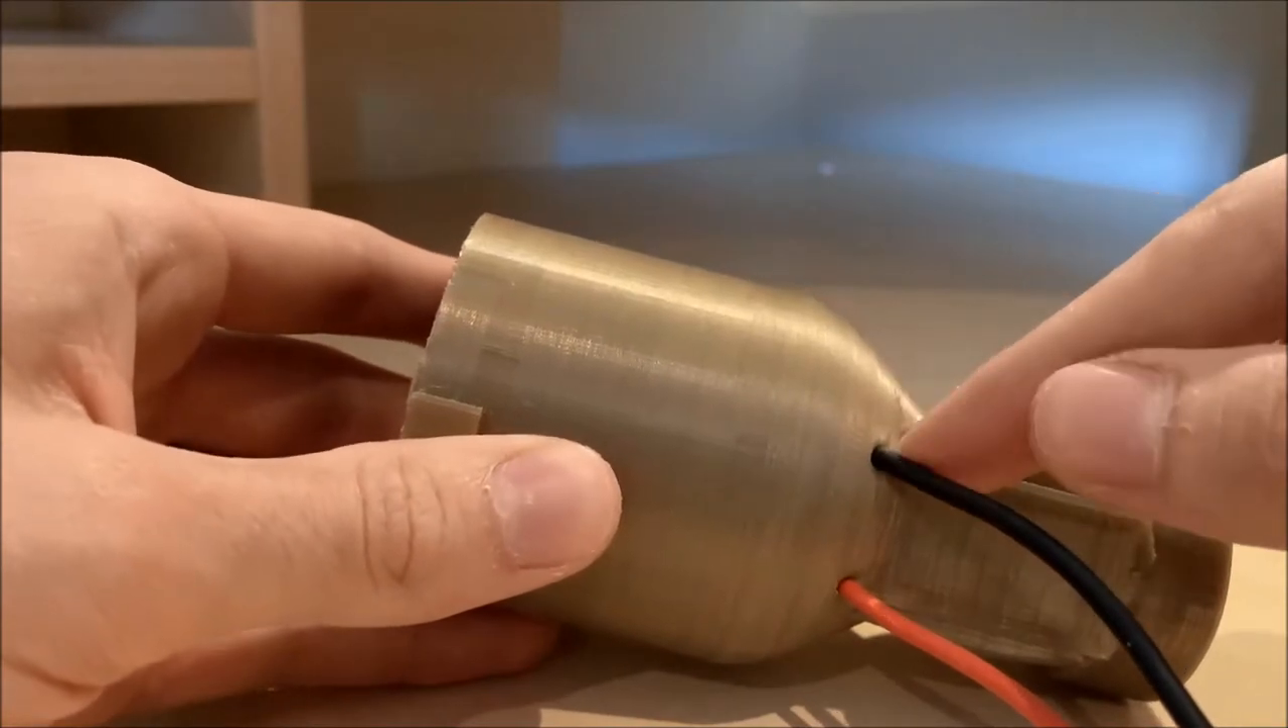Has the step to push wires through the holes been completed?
Yes.